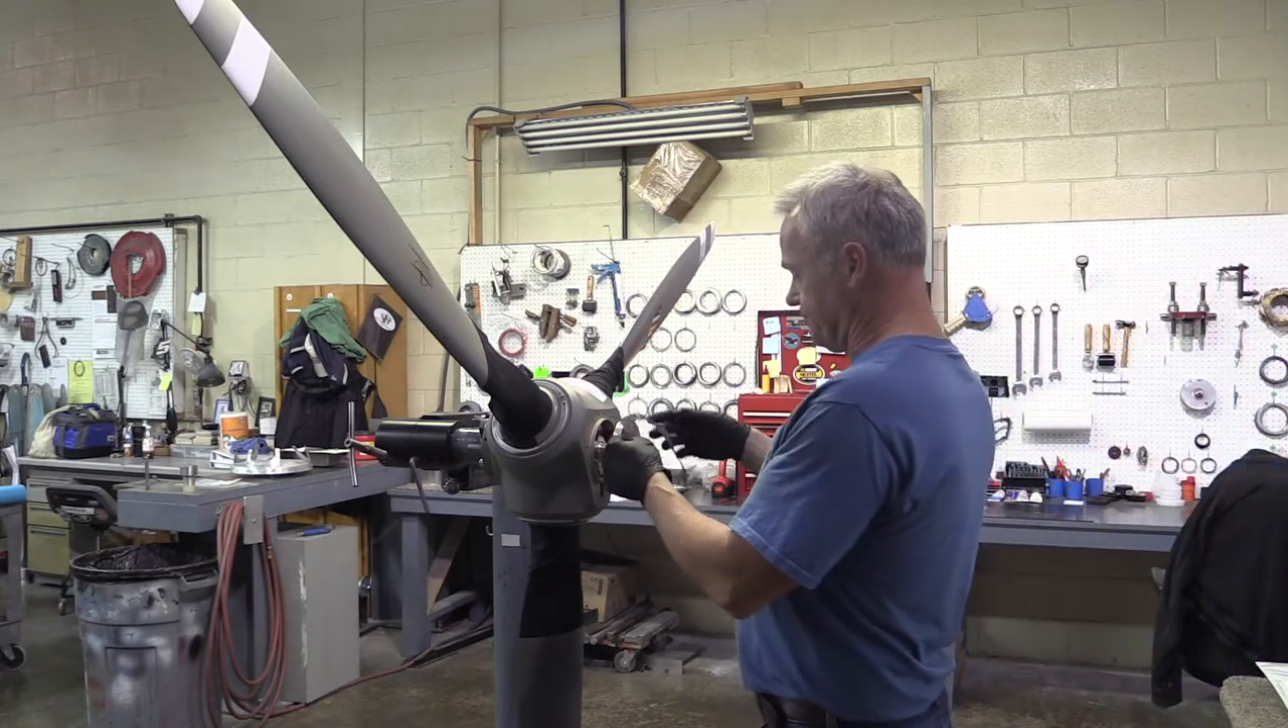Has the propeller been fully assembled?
No.